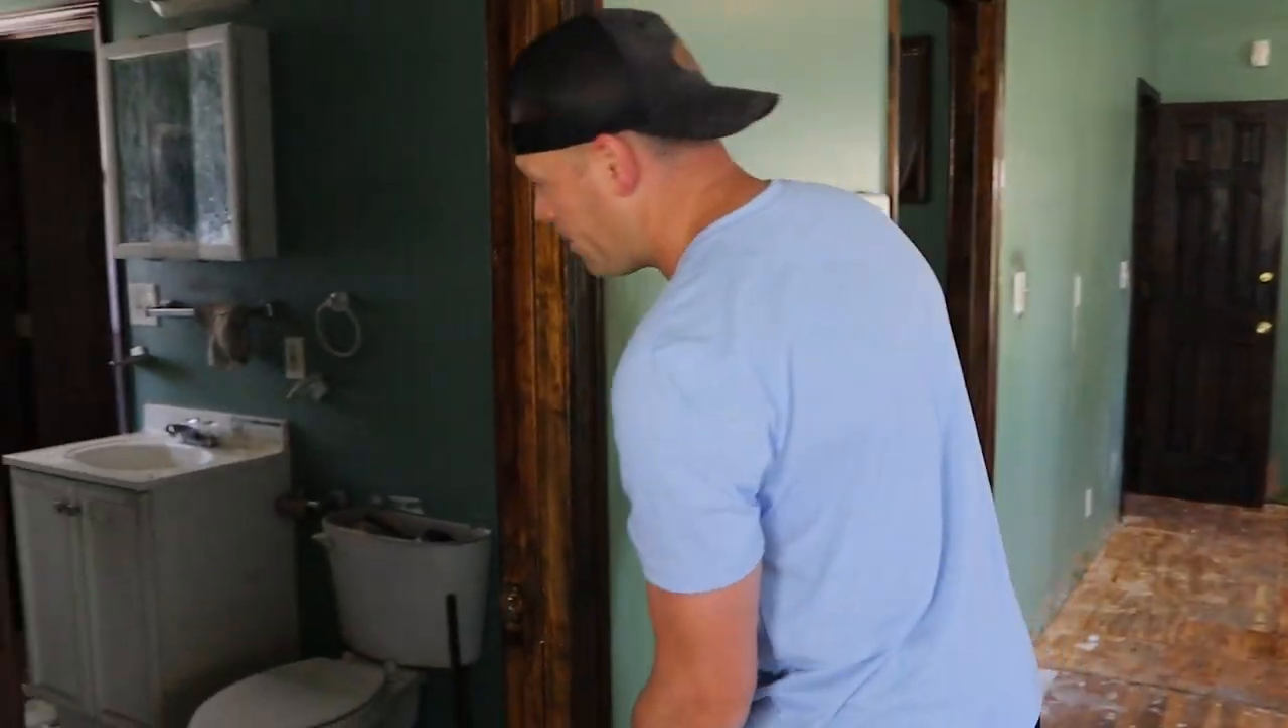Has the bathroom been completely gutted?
No.